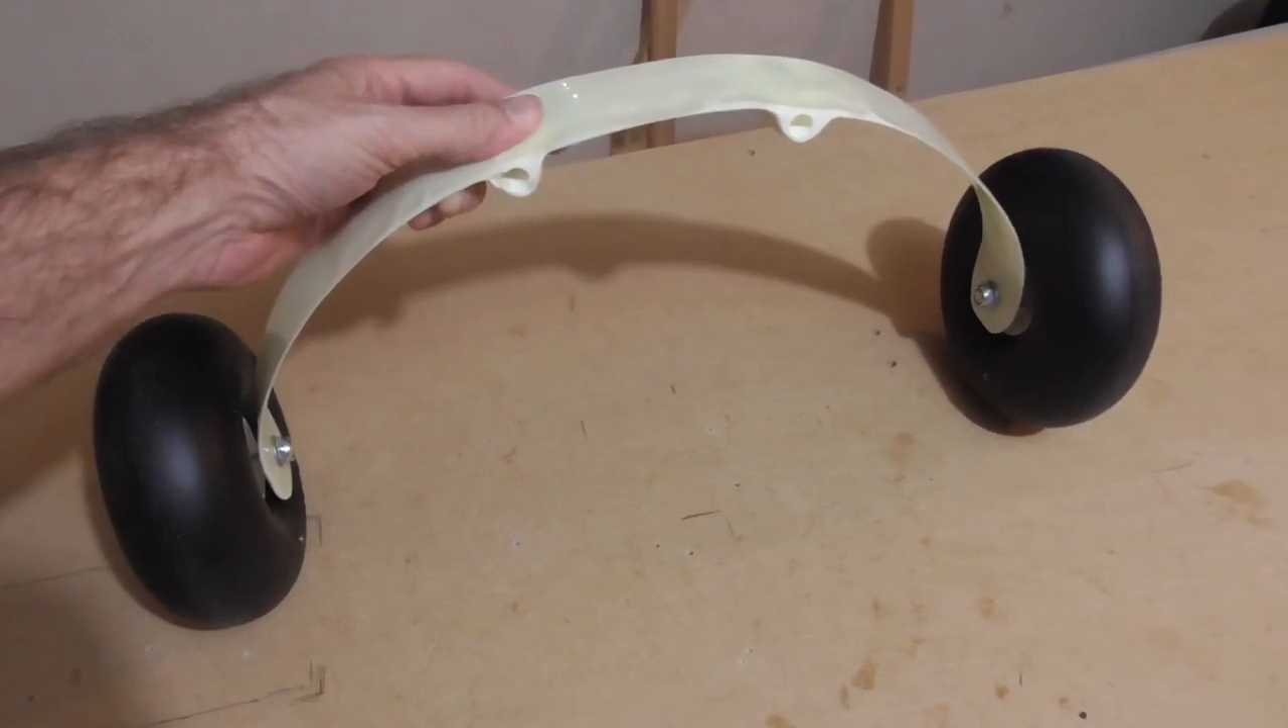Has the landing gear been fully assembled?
Yes.